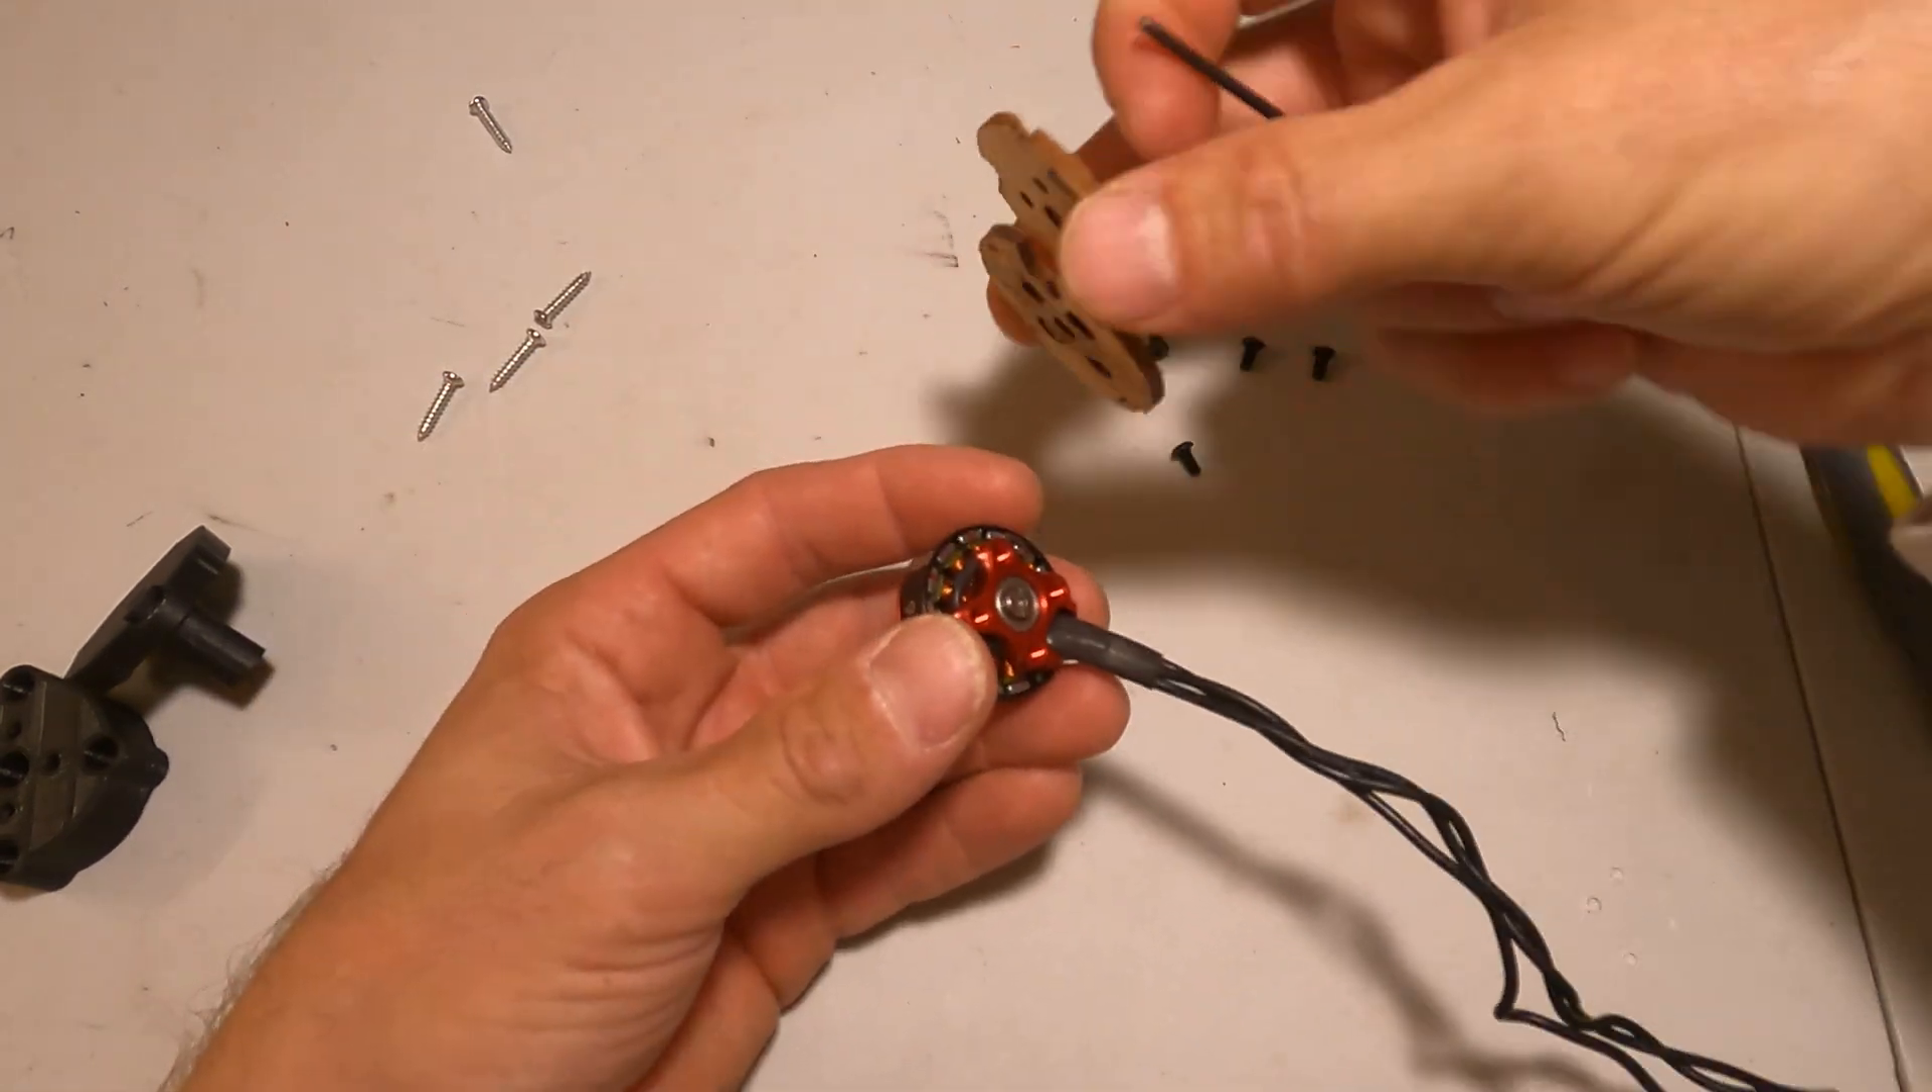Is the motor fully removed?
Yes.